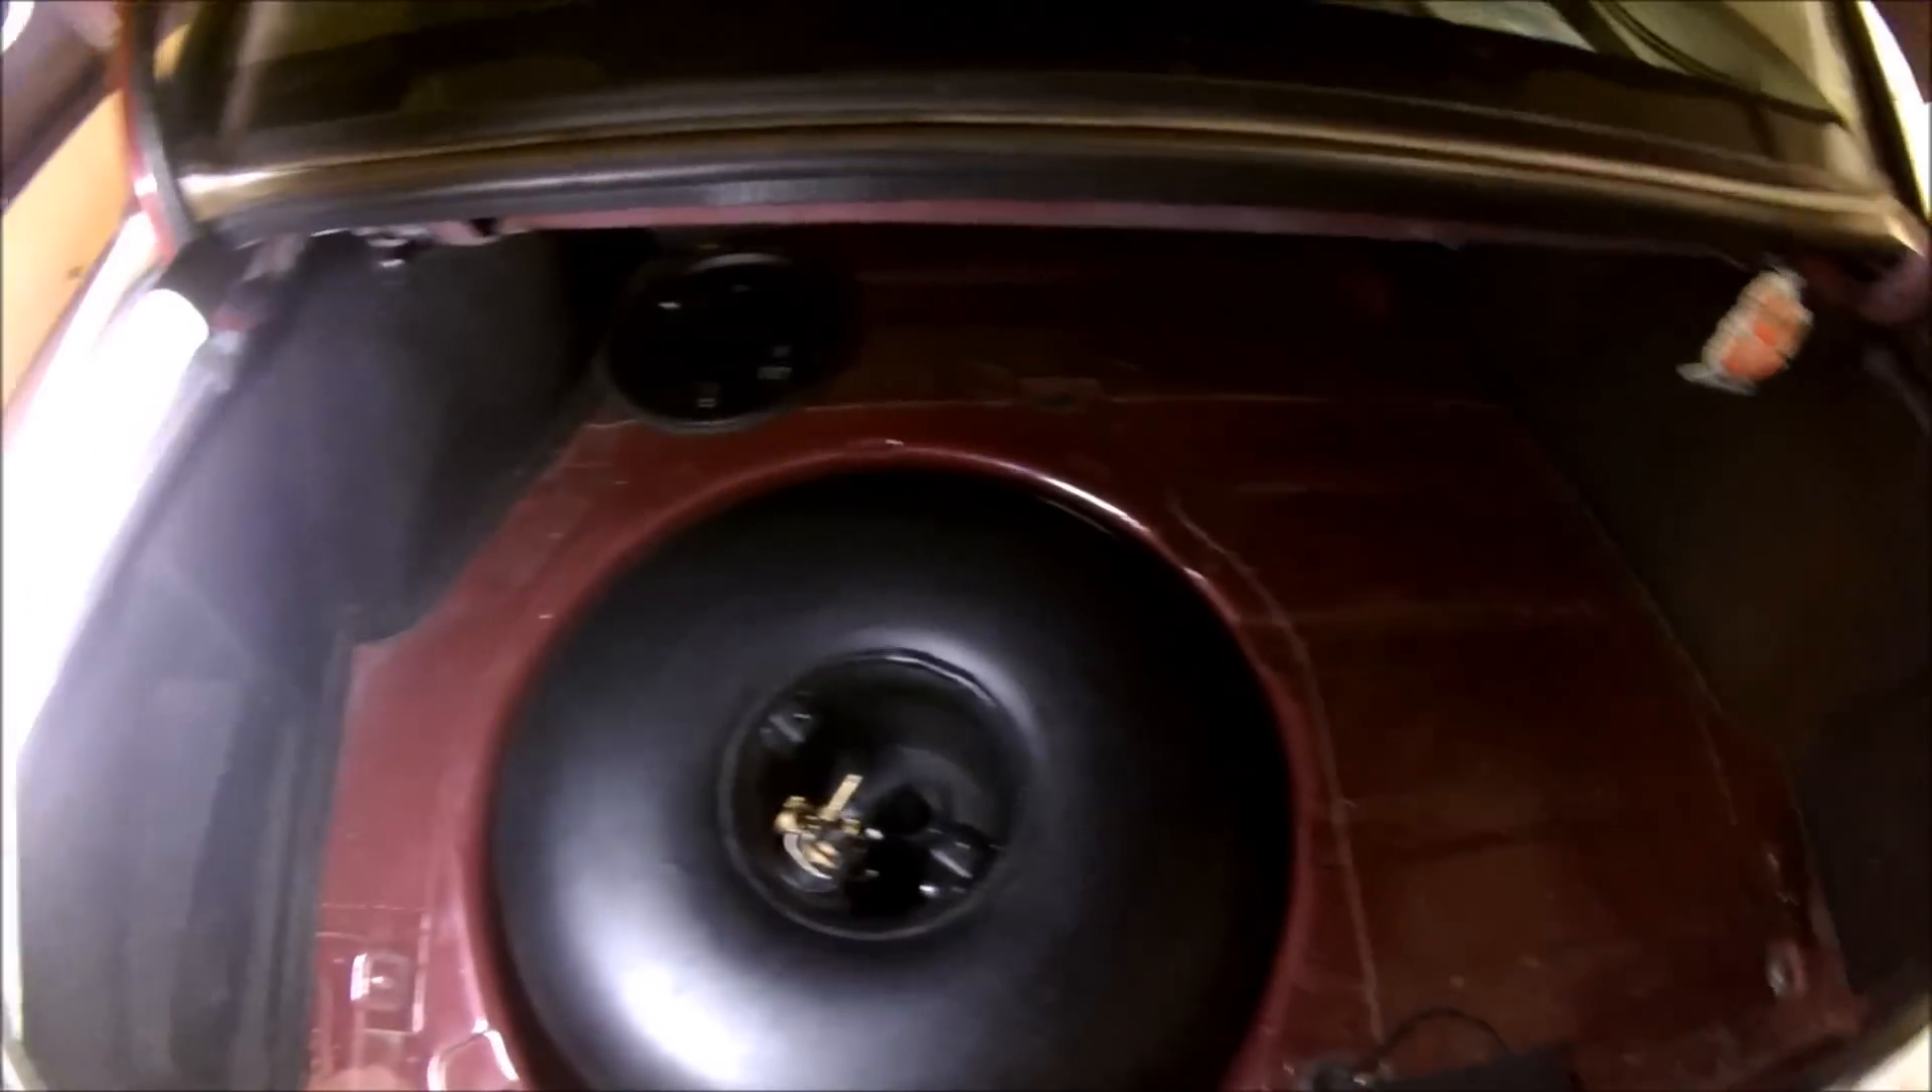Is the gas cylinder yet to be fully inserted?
No.